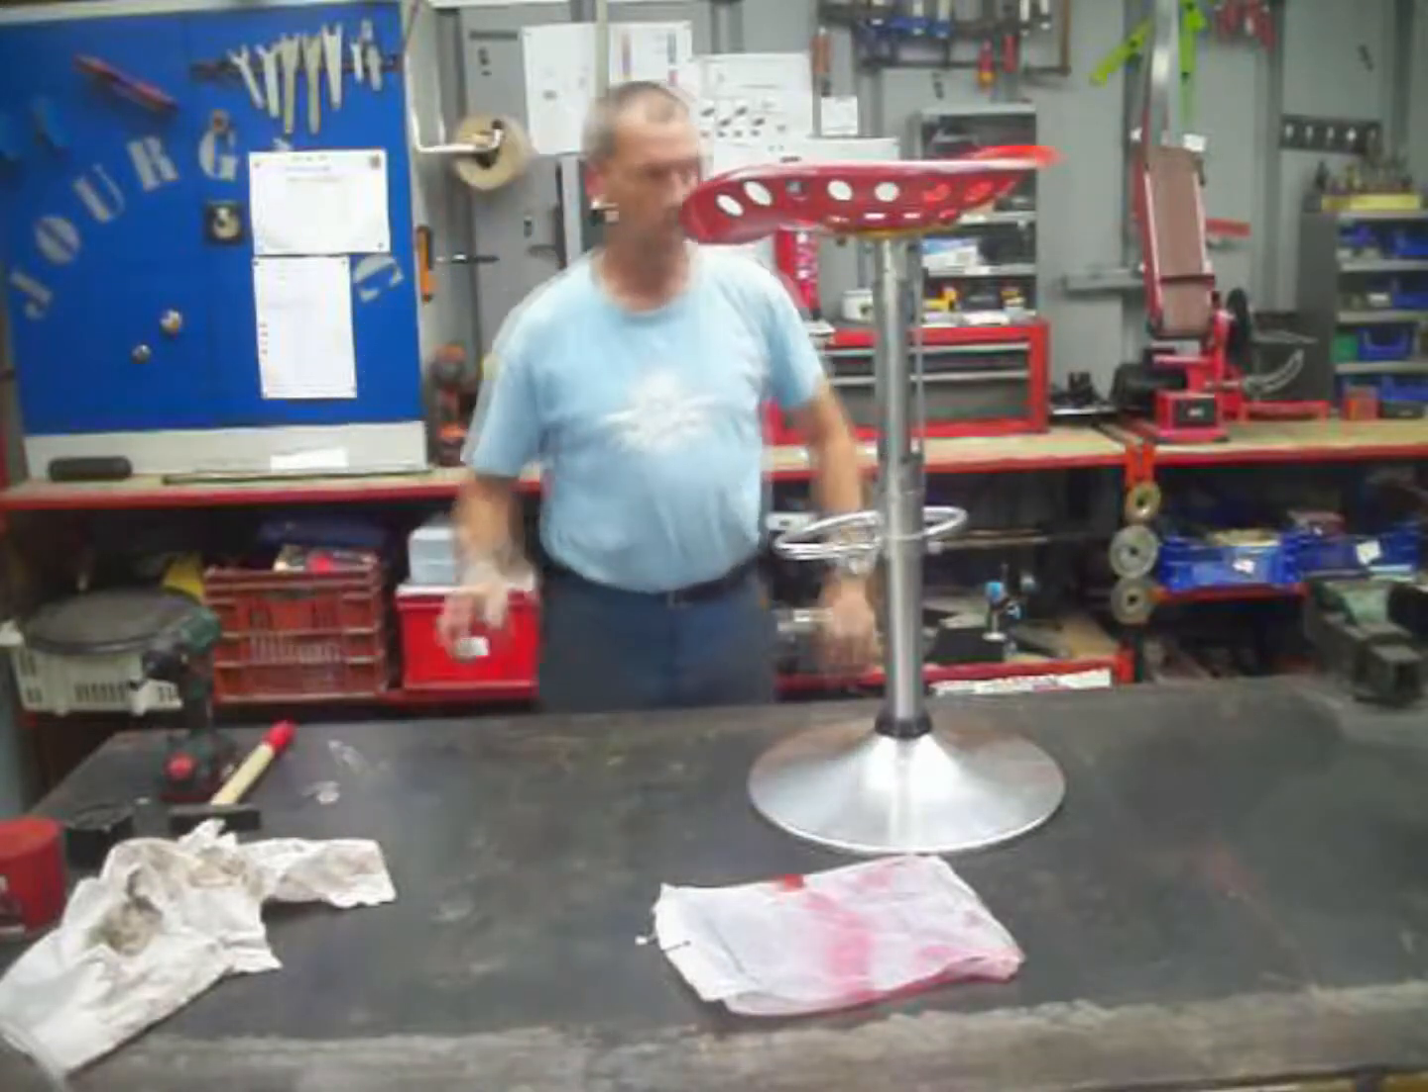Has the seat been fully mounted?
Yes.